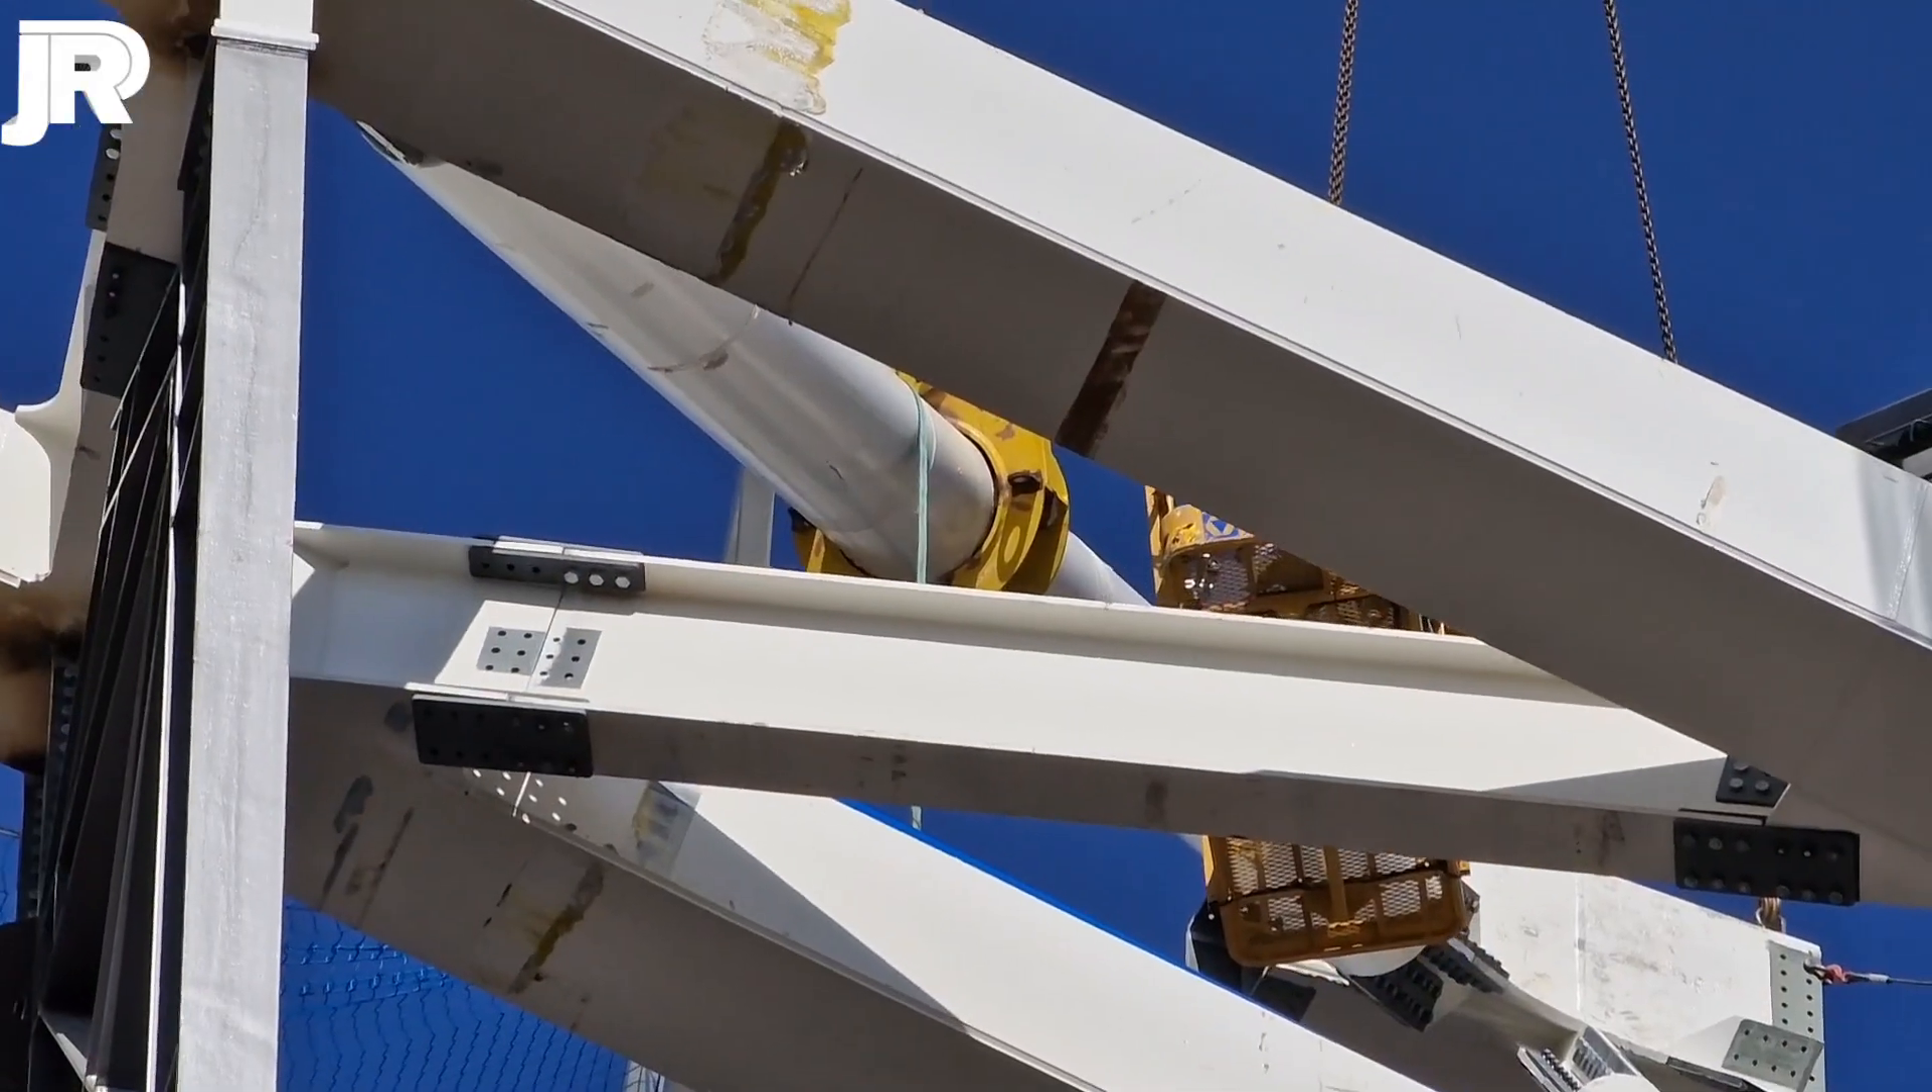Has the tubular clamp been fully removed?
No.